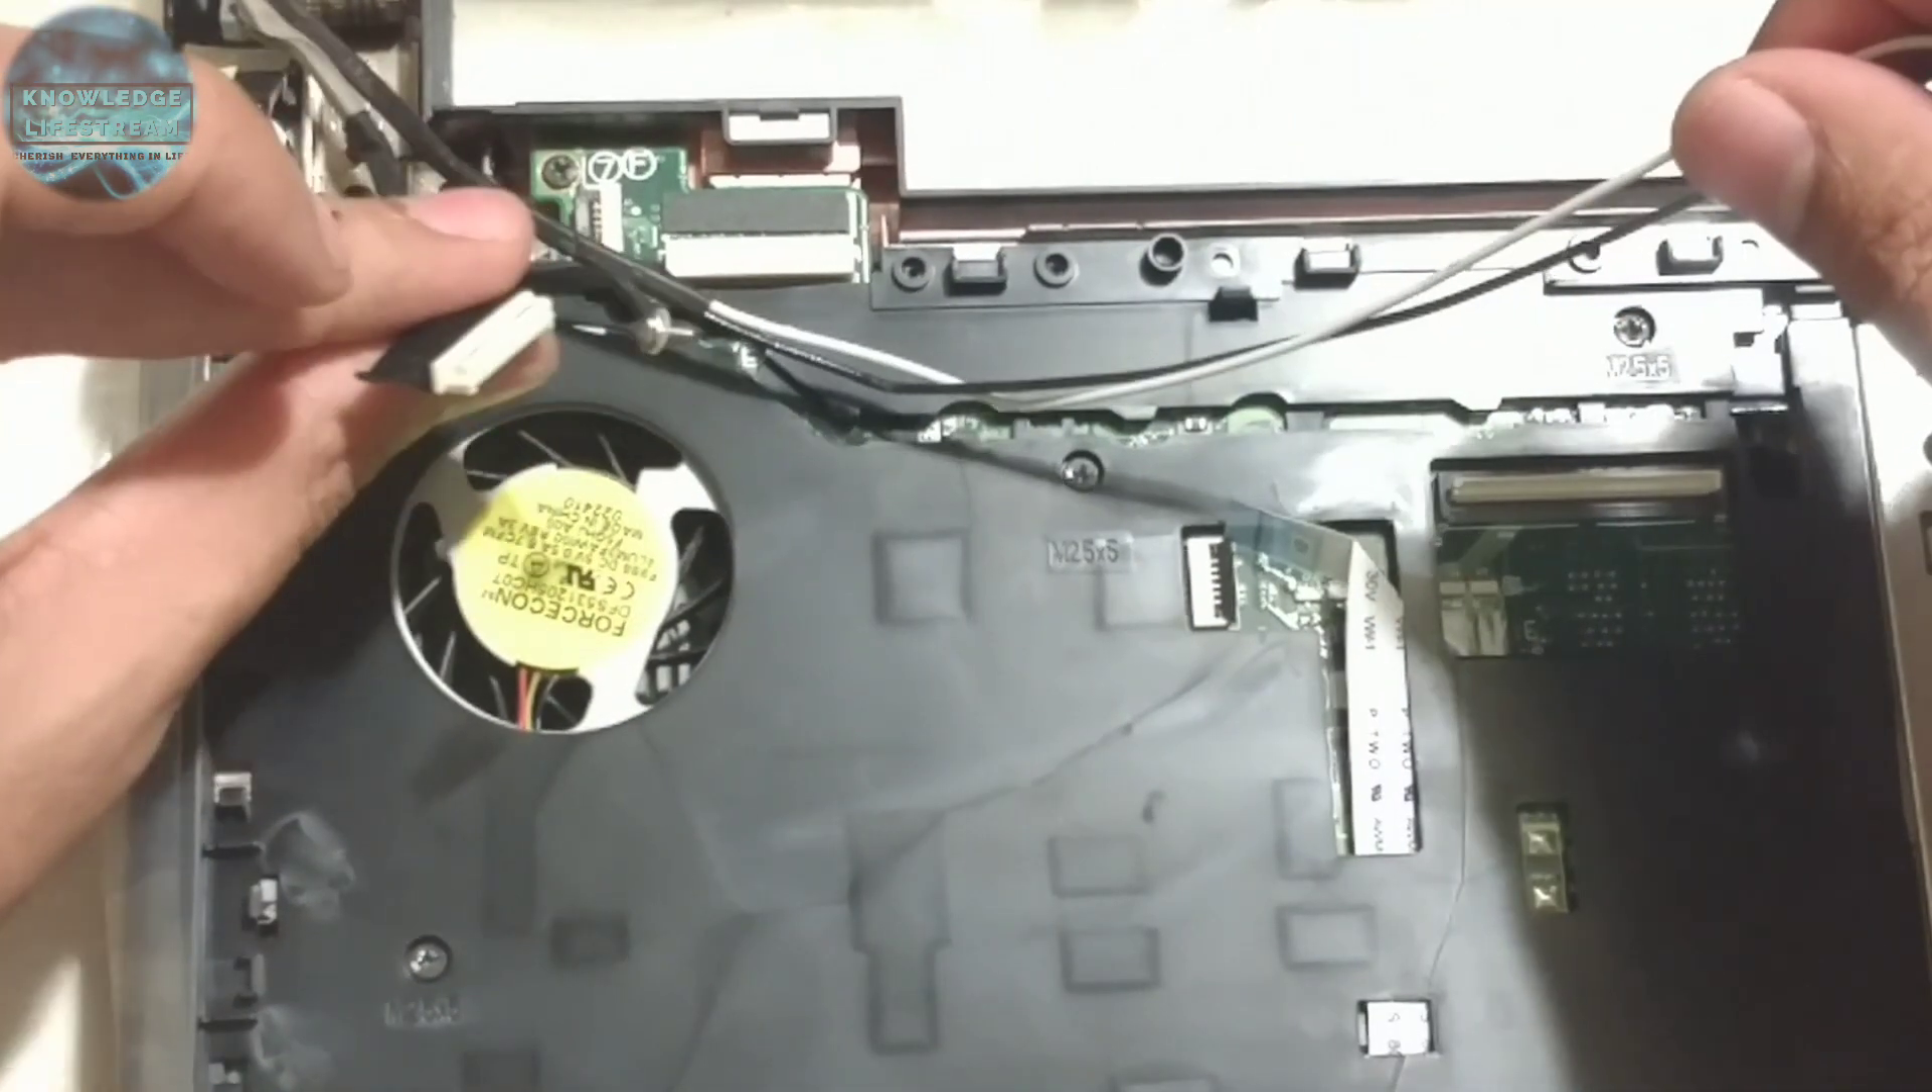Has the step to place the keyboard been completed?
No.